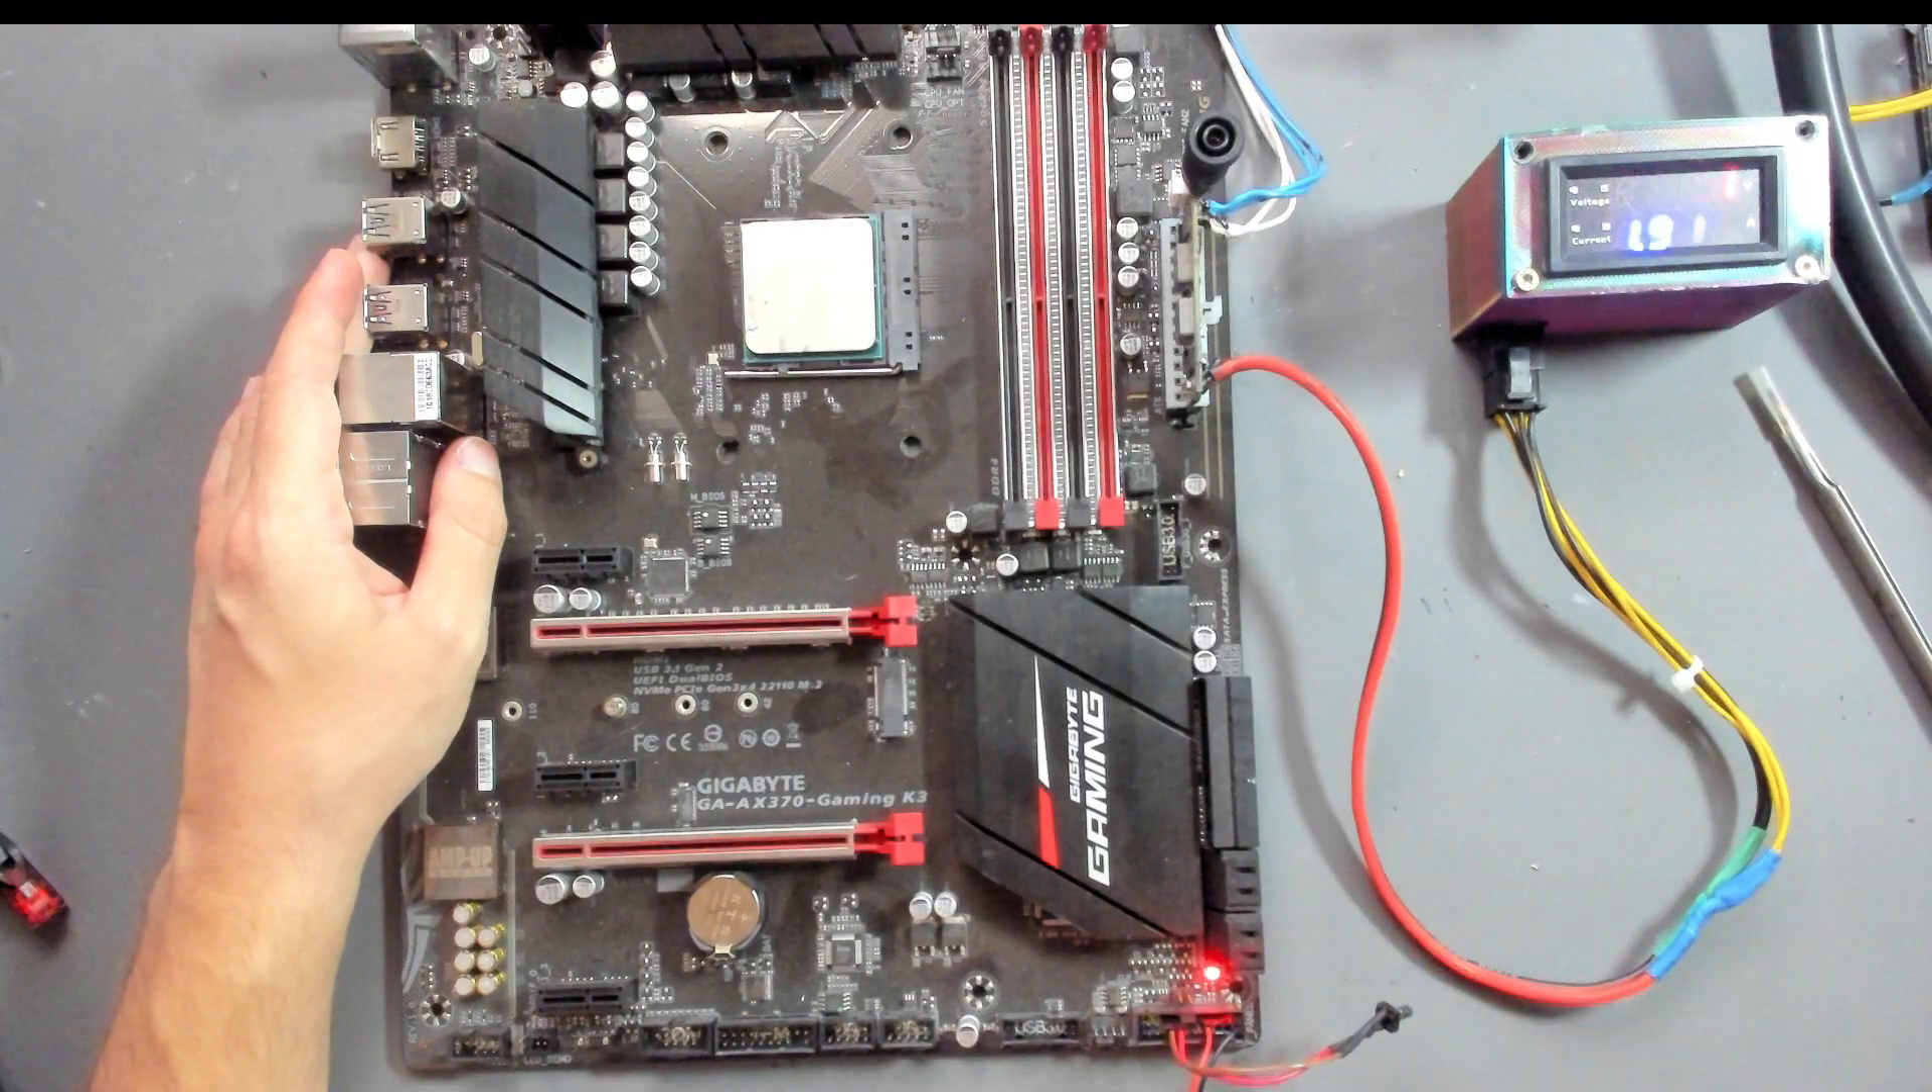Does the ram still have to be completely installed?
Yes.